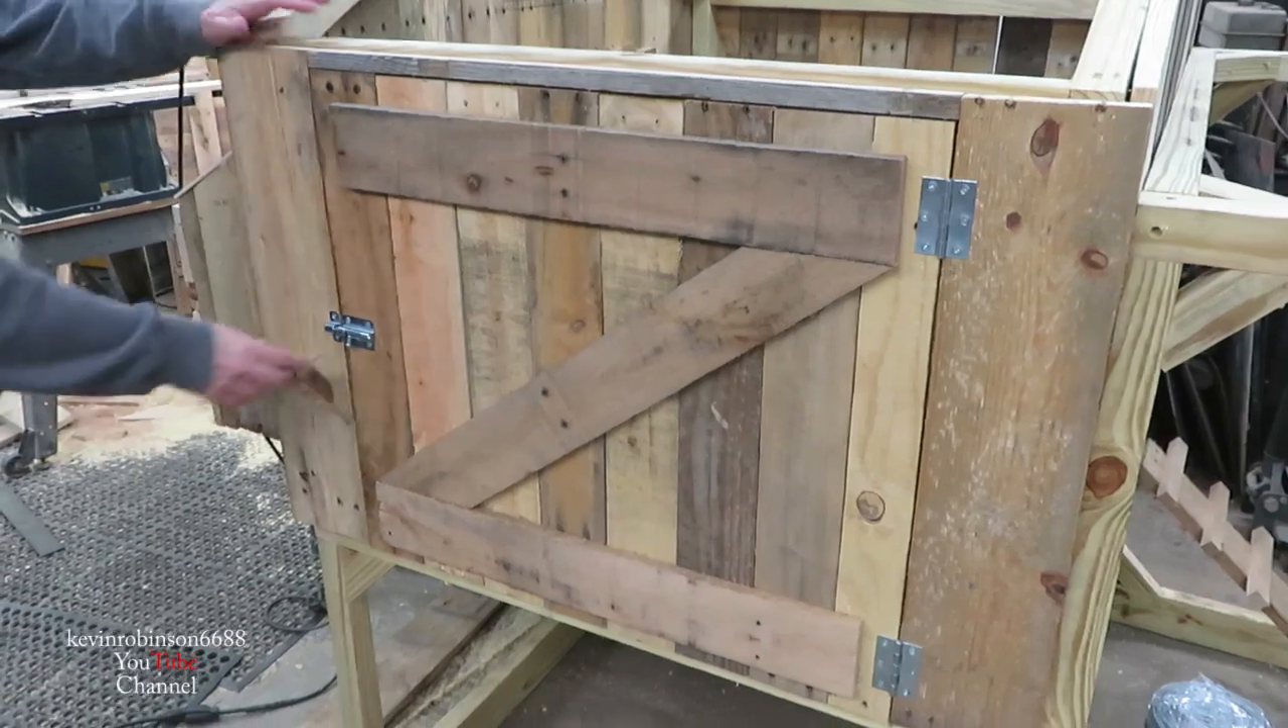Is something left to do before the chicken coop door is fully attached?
No.